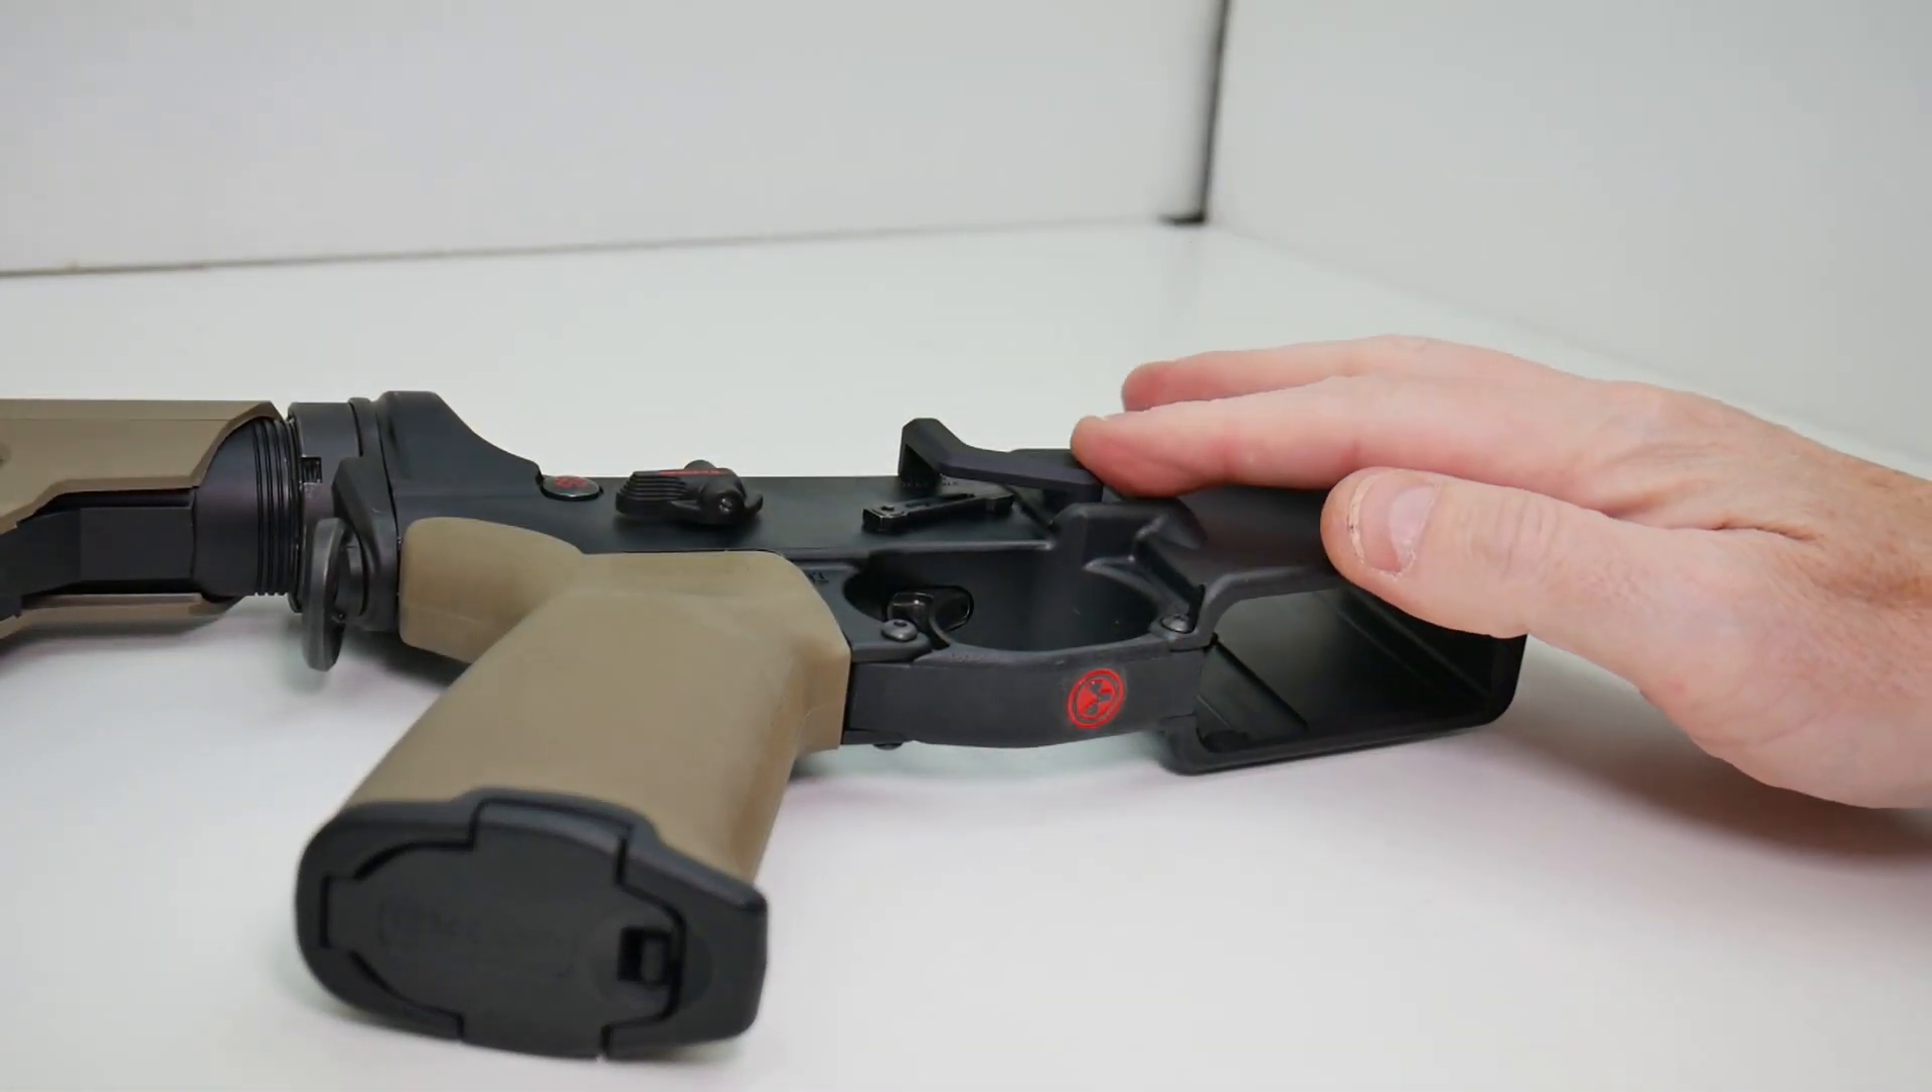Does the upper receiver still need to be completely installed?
Yes.